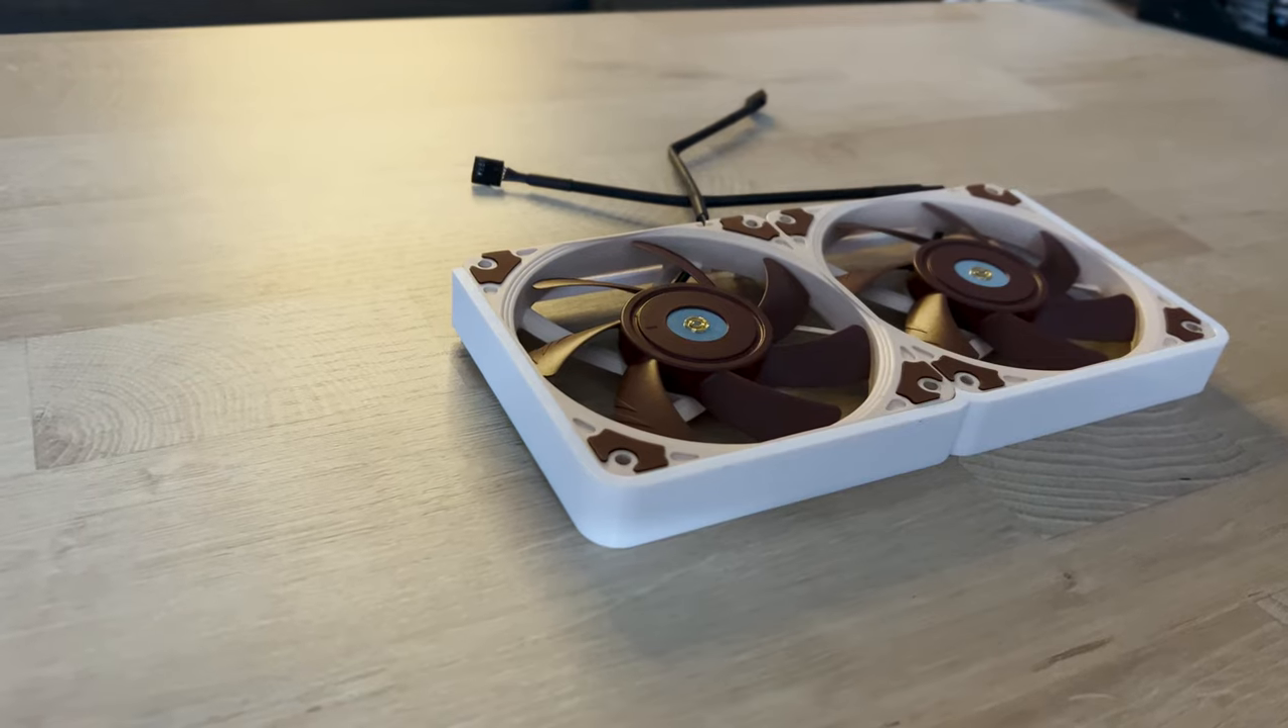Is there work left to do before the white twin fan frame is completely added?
No.